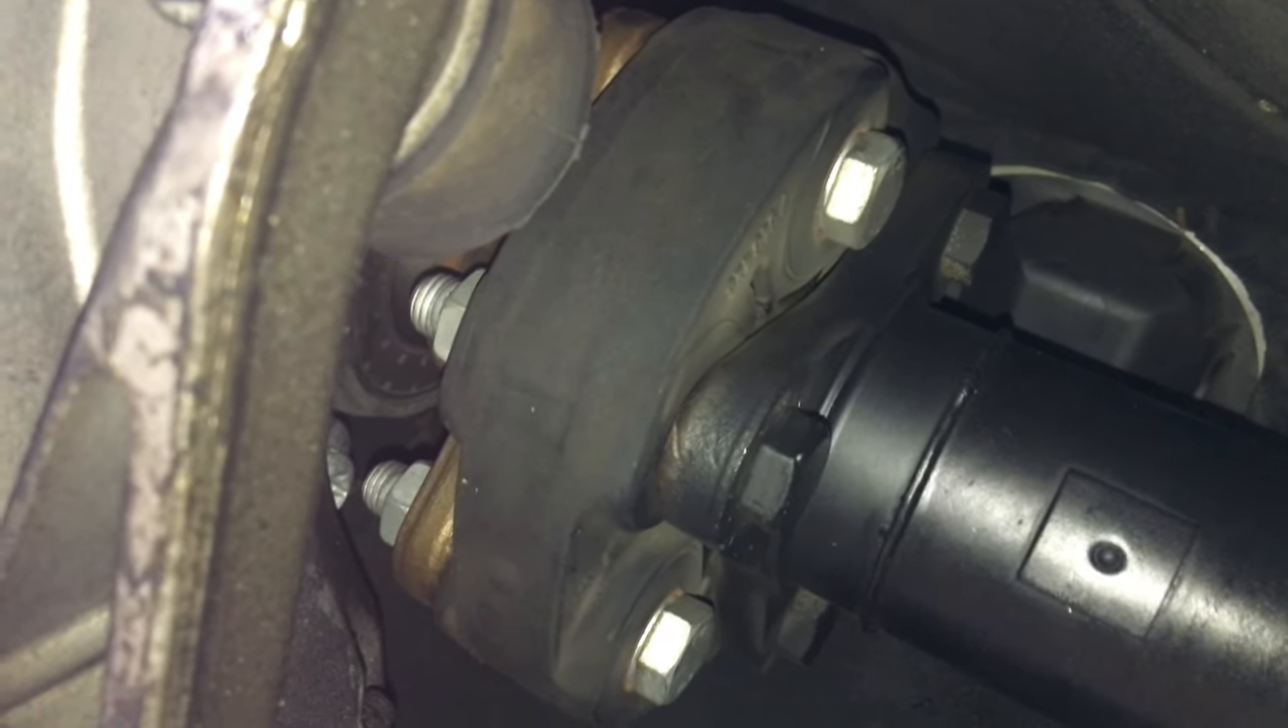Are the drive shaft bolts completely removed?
No.